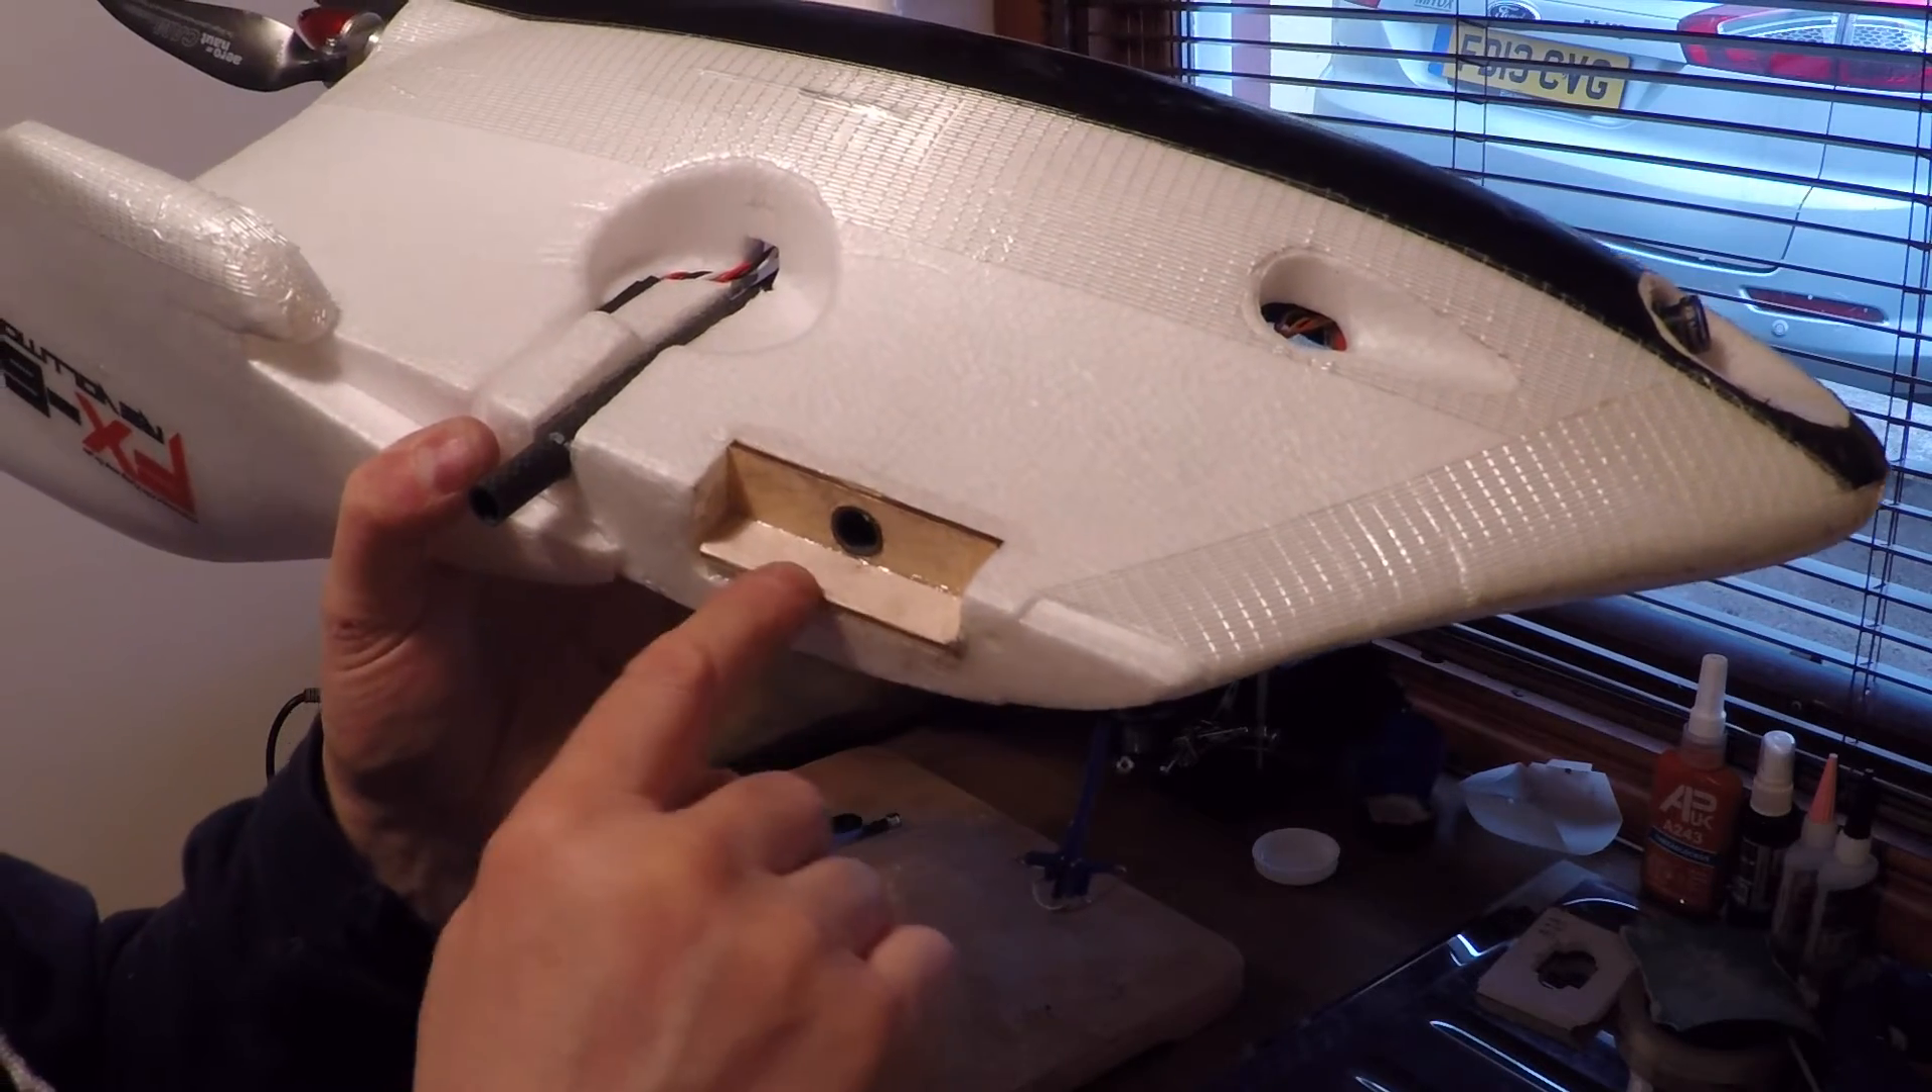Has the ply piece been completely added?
Yes.